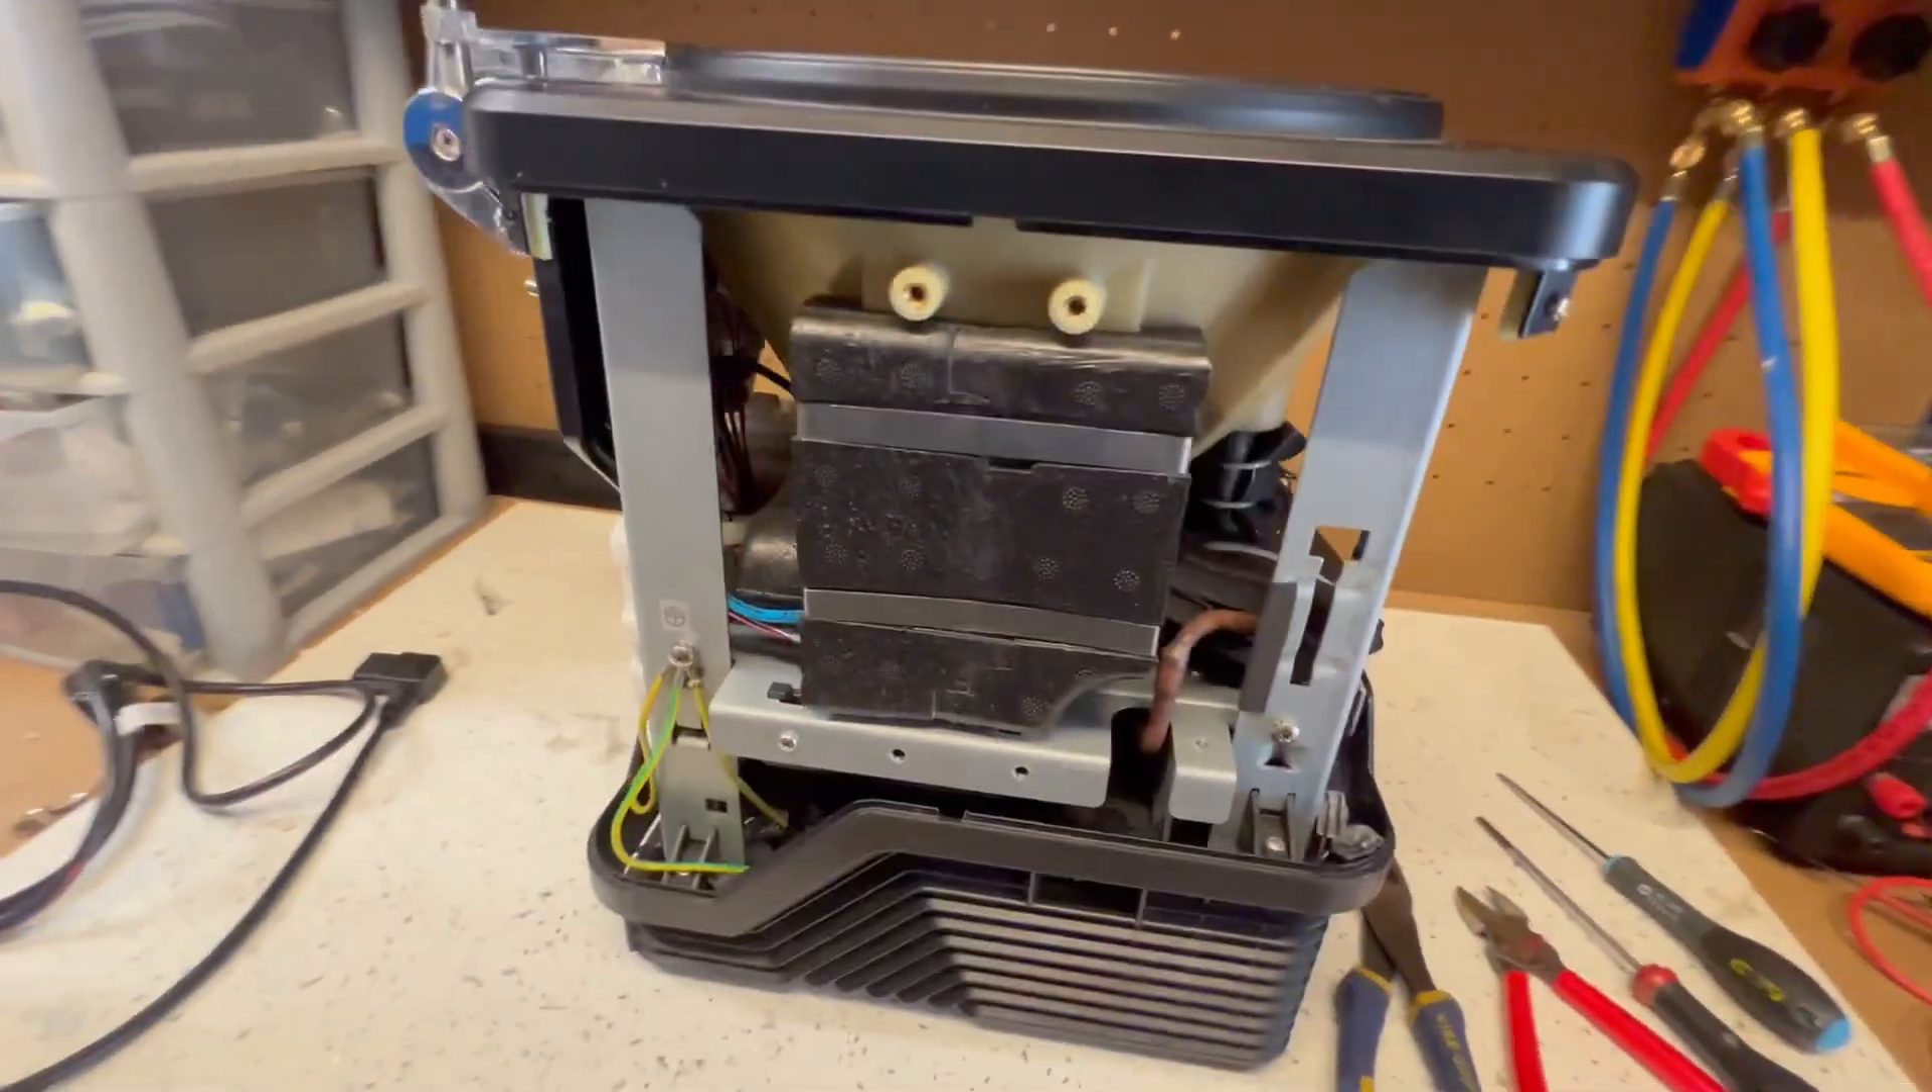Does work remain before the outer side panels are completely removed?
No.